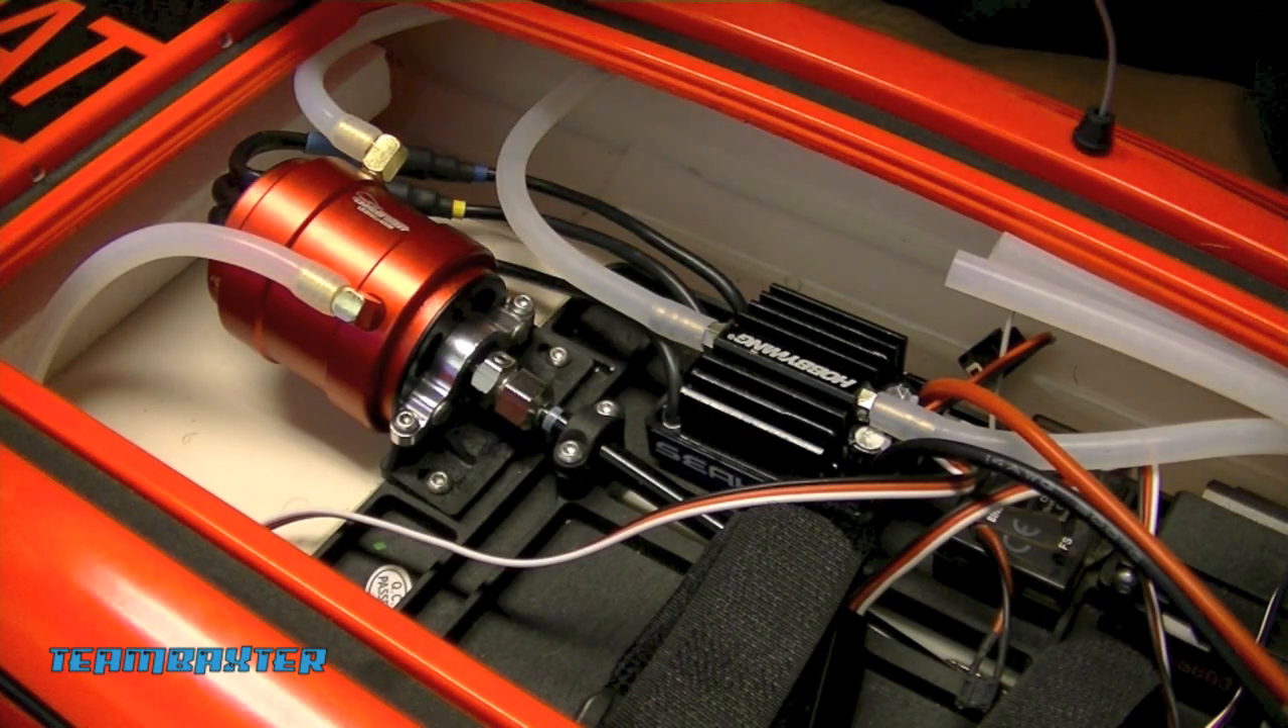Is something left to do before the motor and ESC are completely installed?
No.